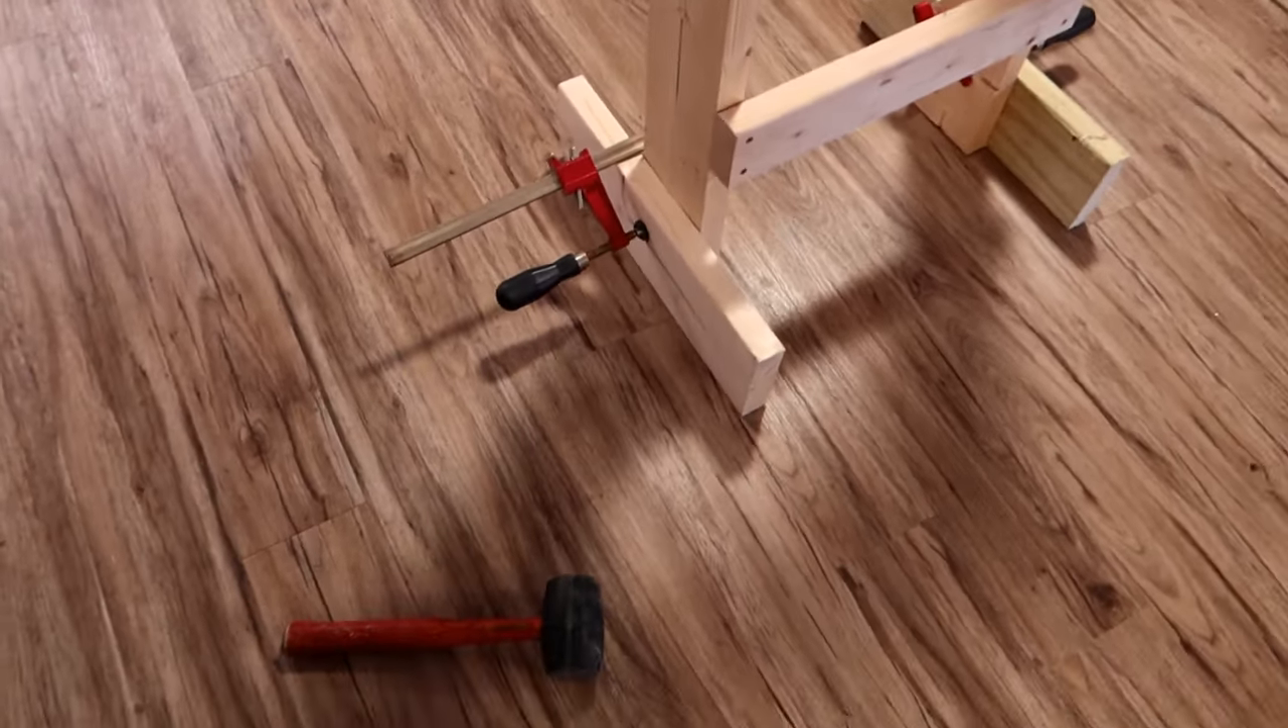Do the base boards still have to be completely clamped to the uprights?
No.